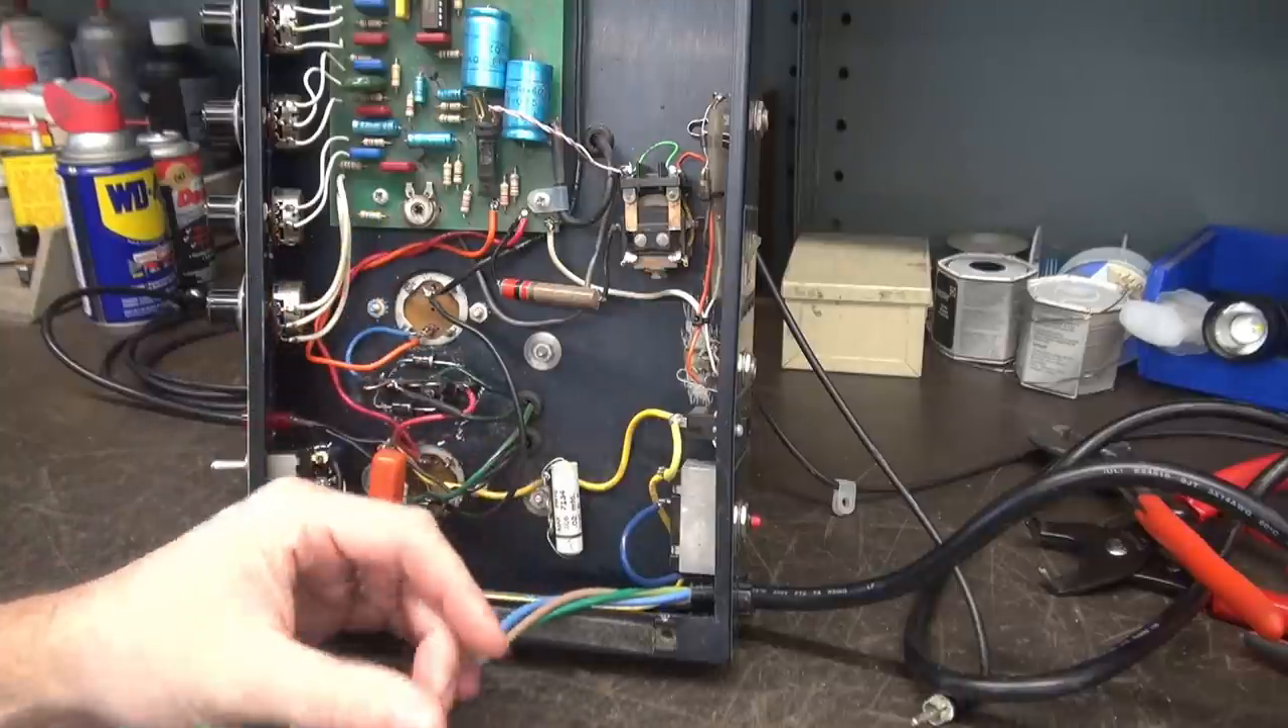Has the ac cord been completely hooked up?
No.